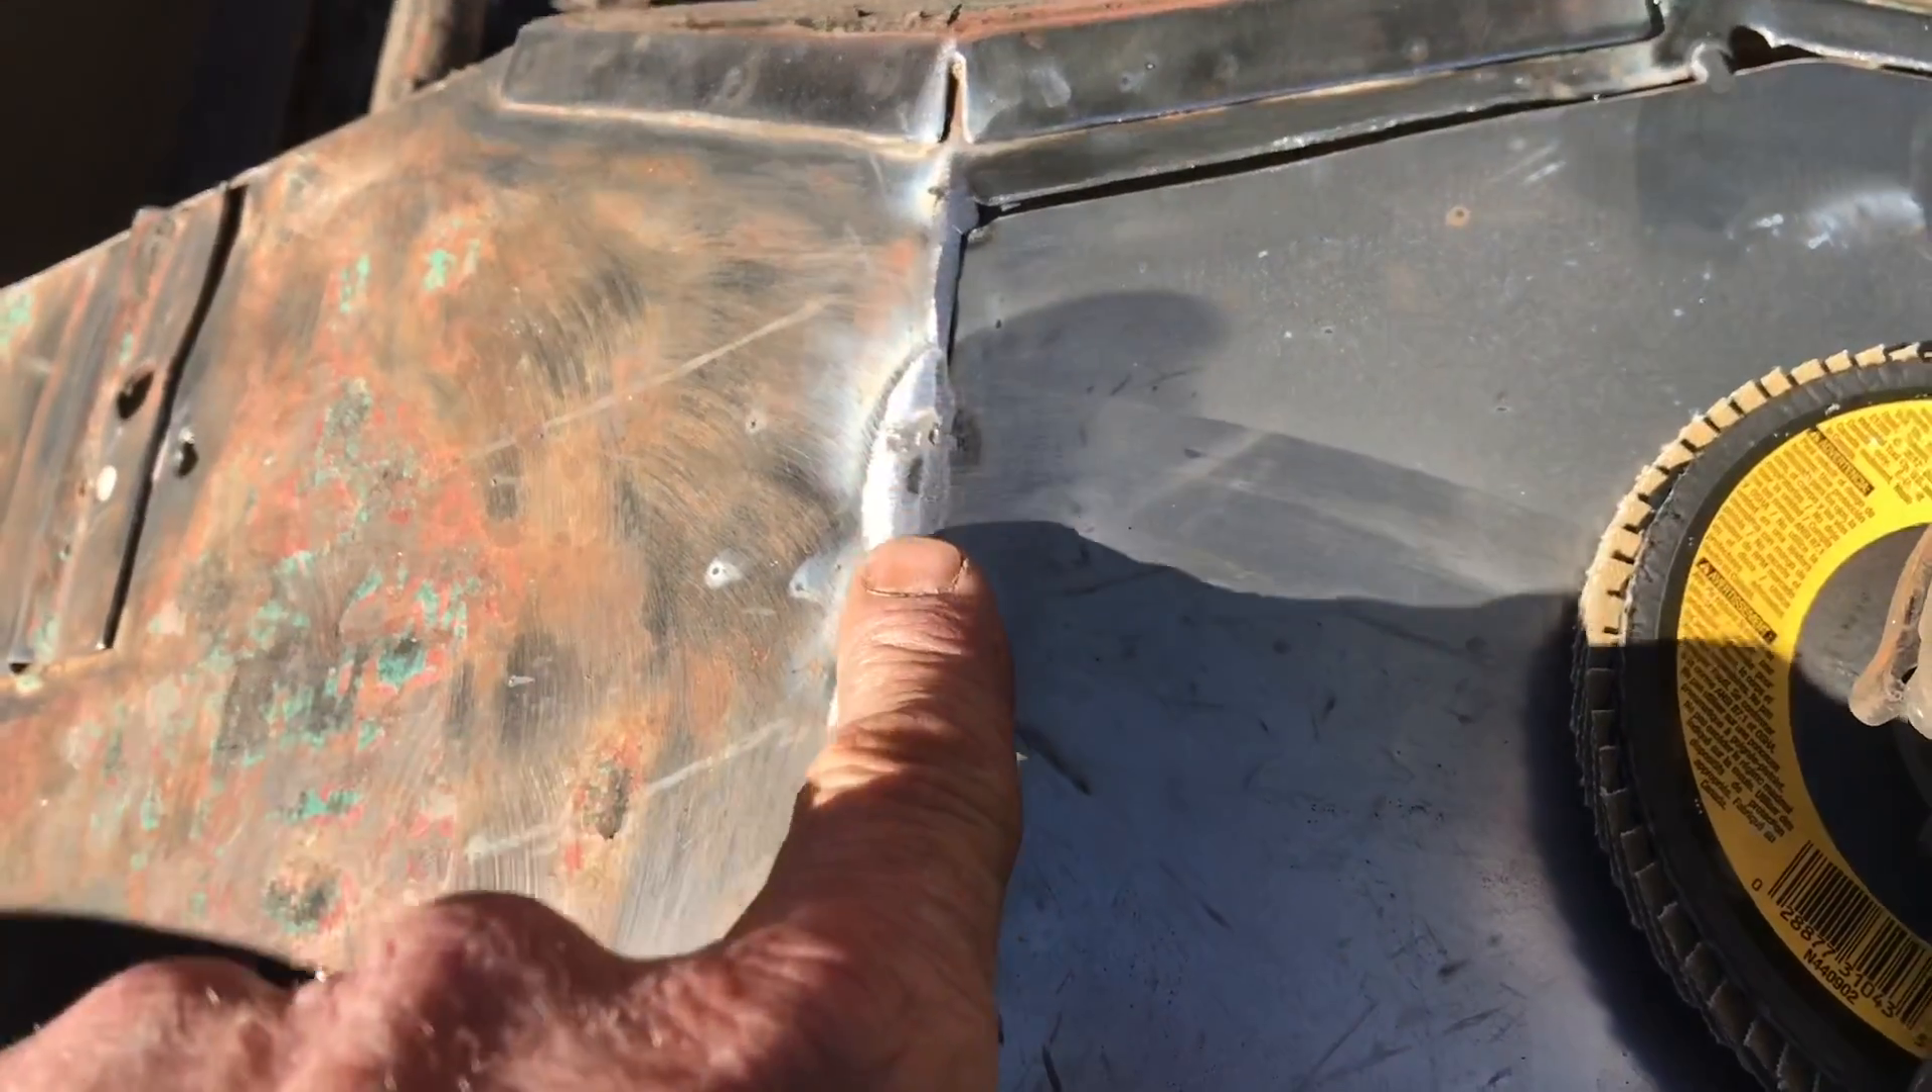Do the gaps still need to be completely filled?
Yes.